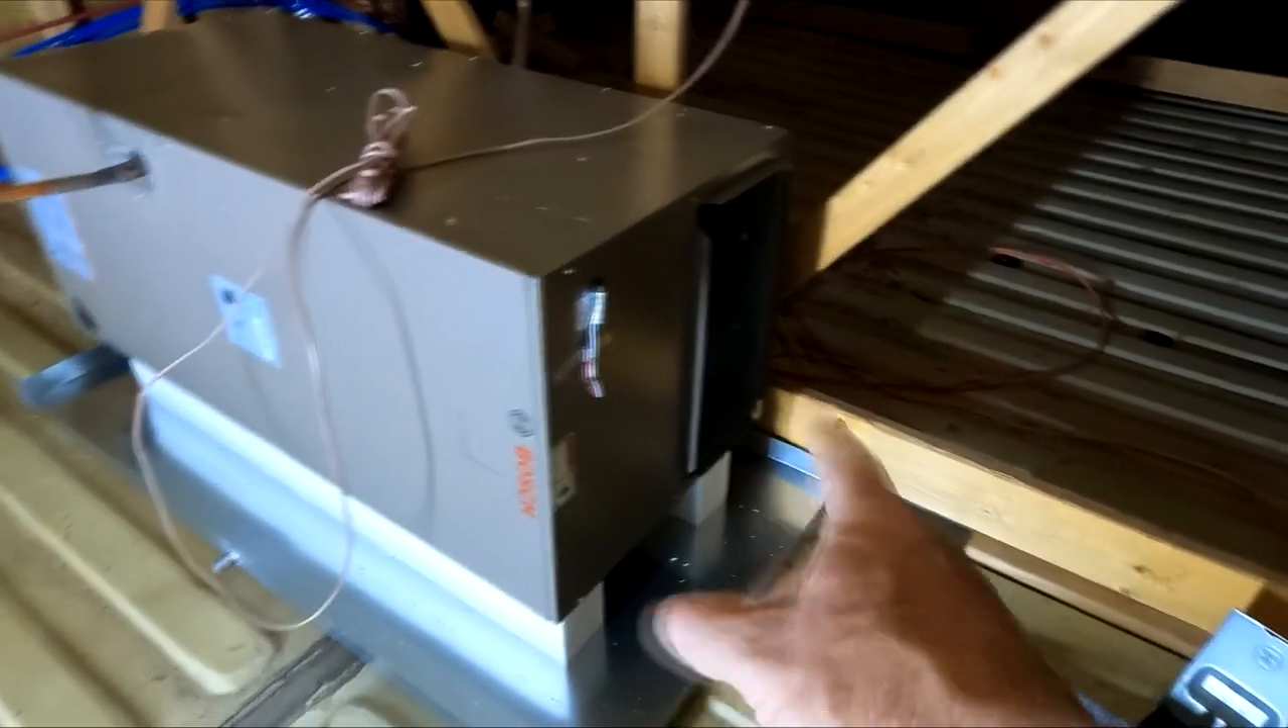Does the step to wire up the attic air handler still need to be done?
Yes.